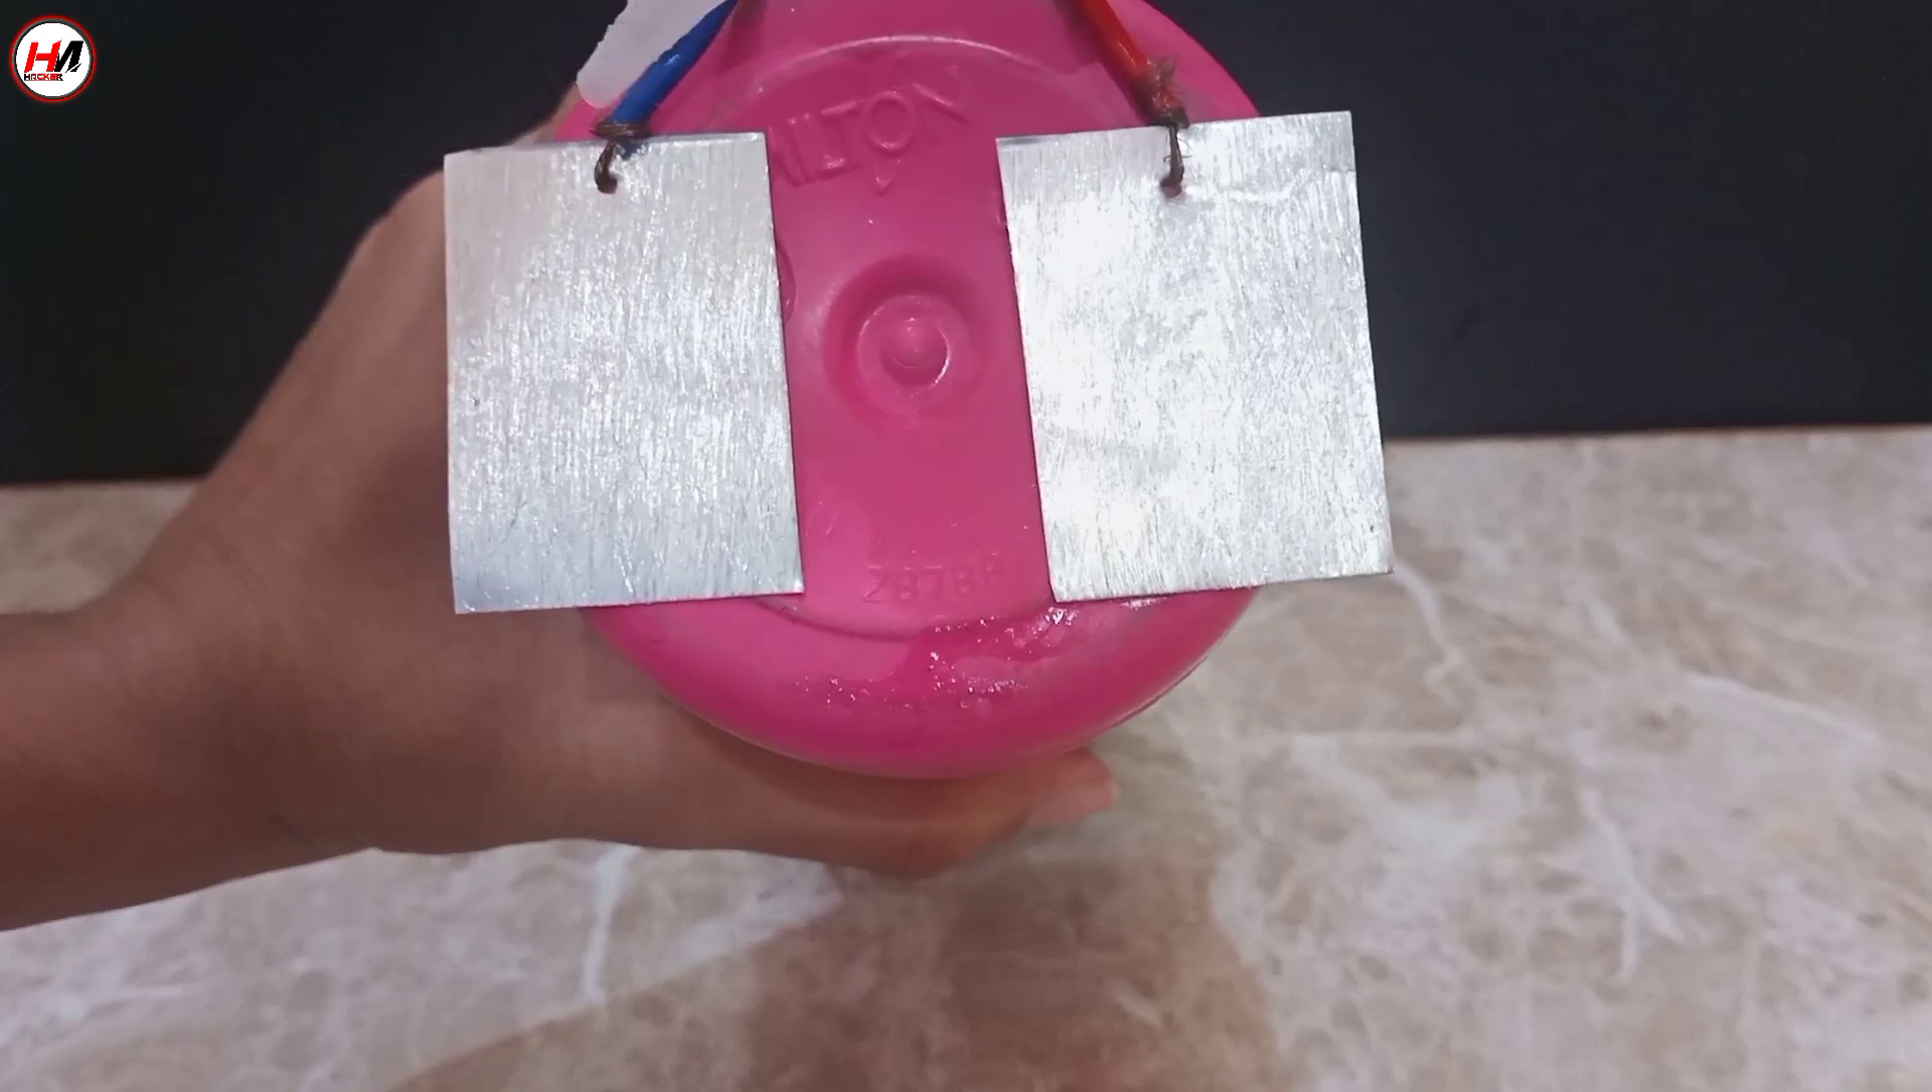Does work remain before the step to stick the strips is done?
No.